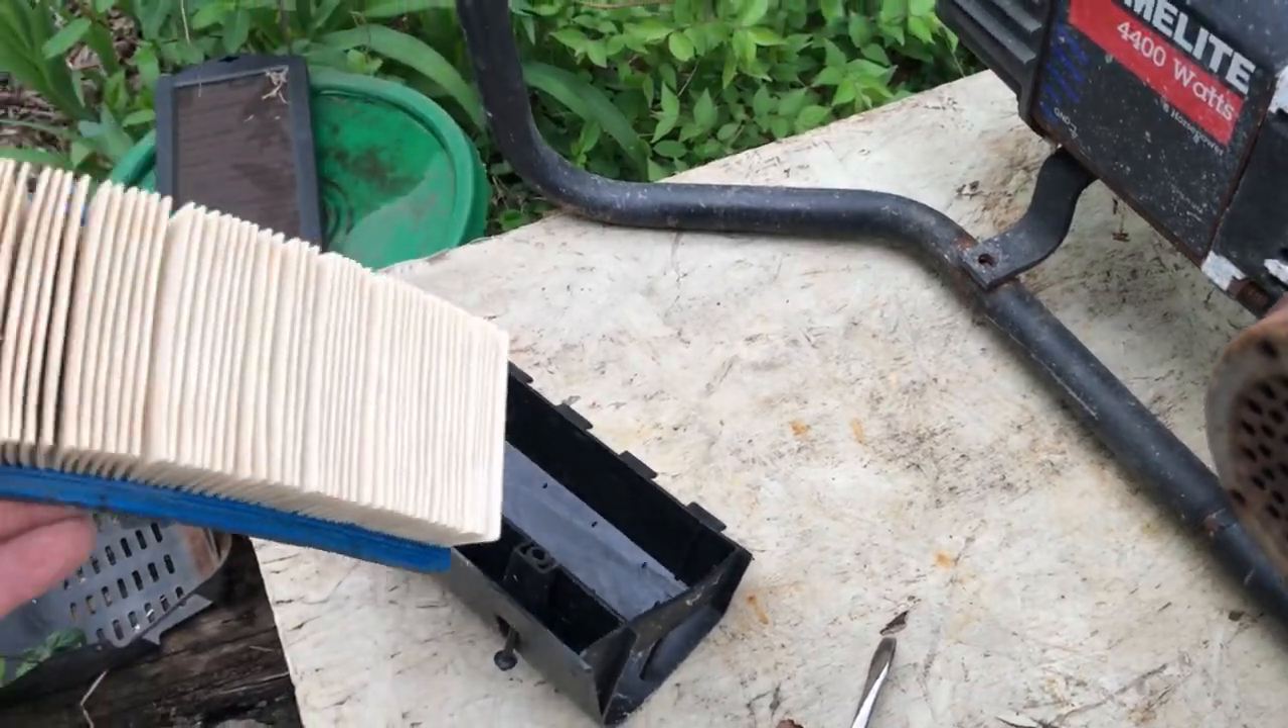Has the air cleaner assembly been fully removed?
Yes.